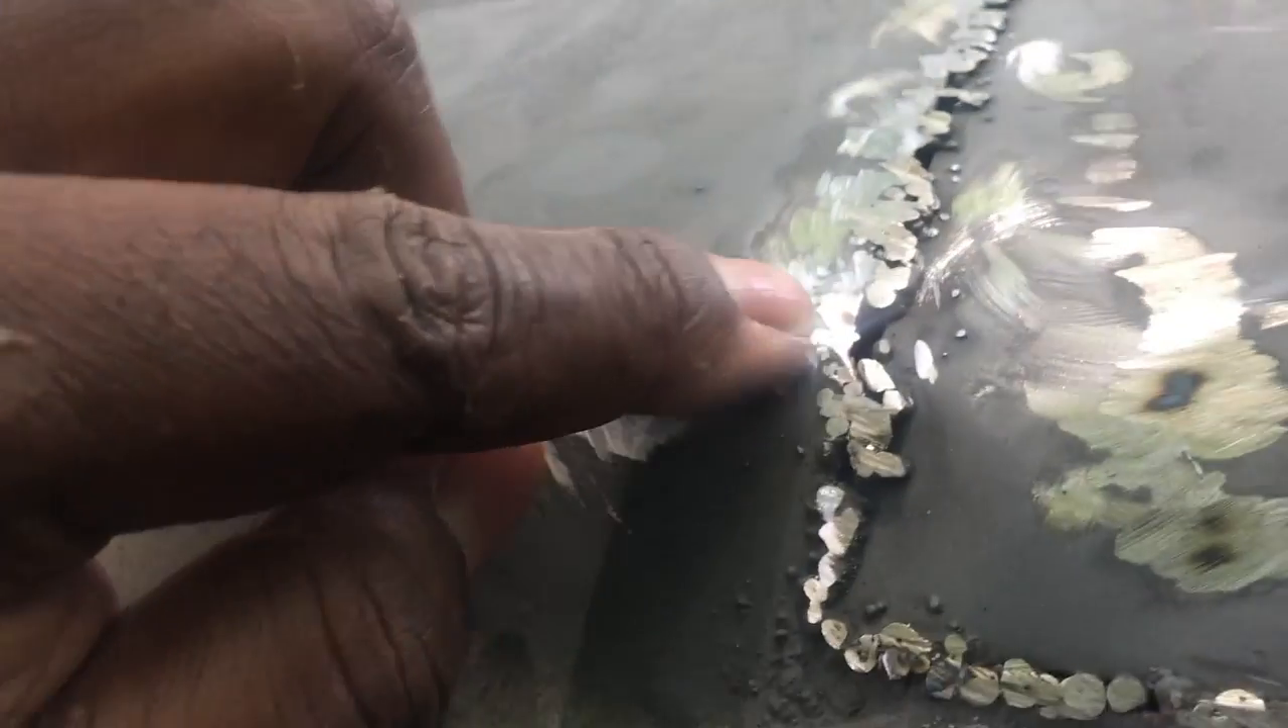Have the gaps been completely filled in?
No.